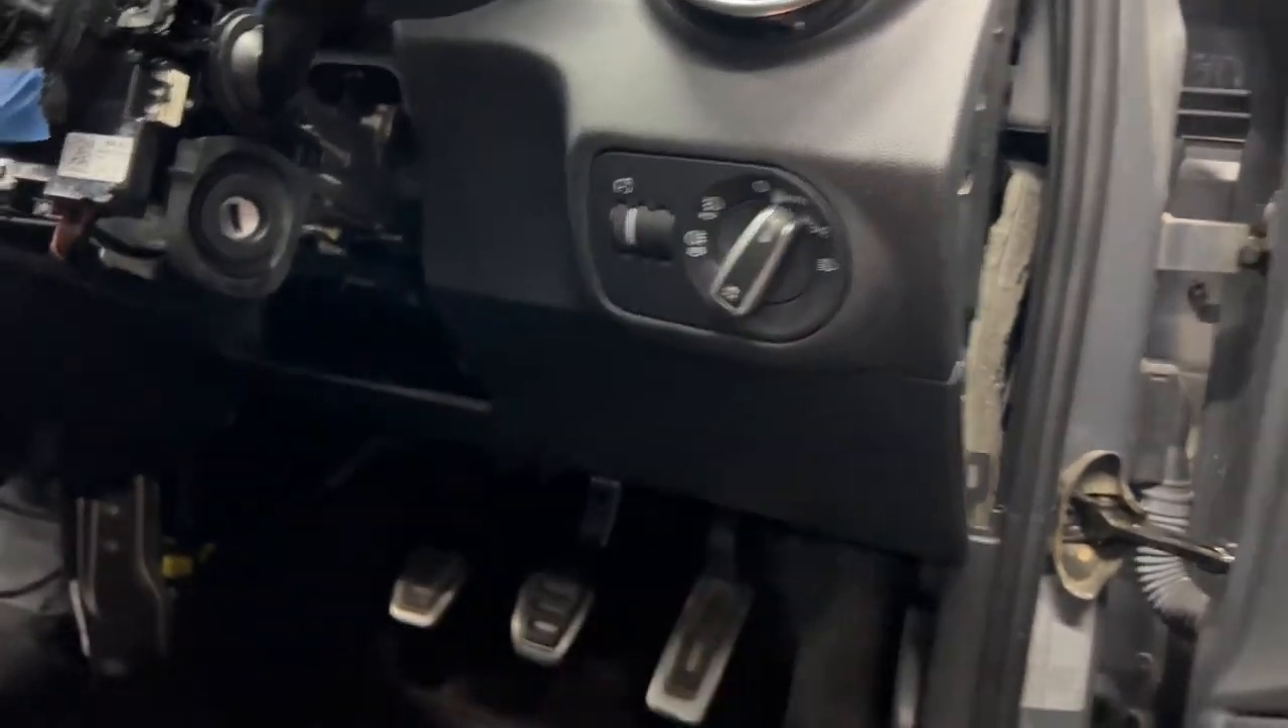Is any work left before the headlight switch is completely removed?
Yes.